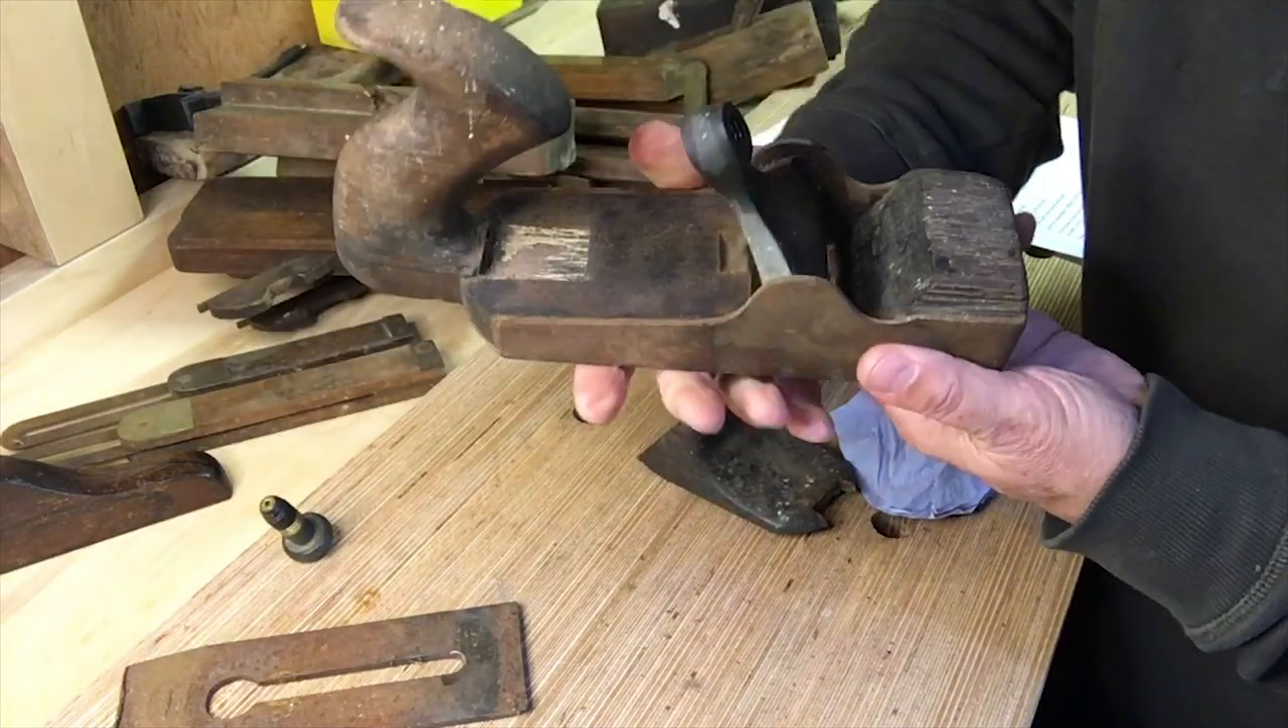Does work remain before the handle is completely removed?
Yes.